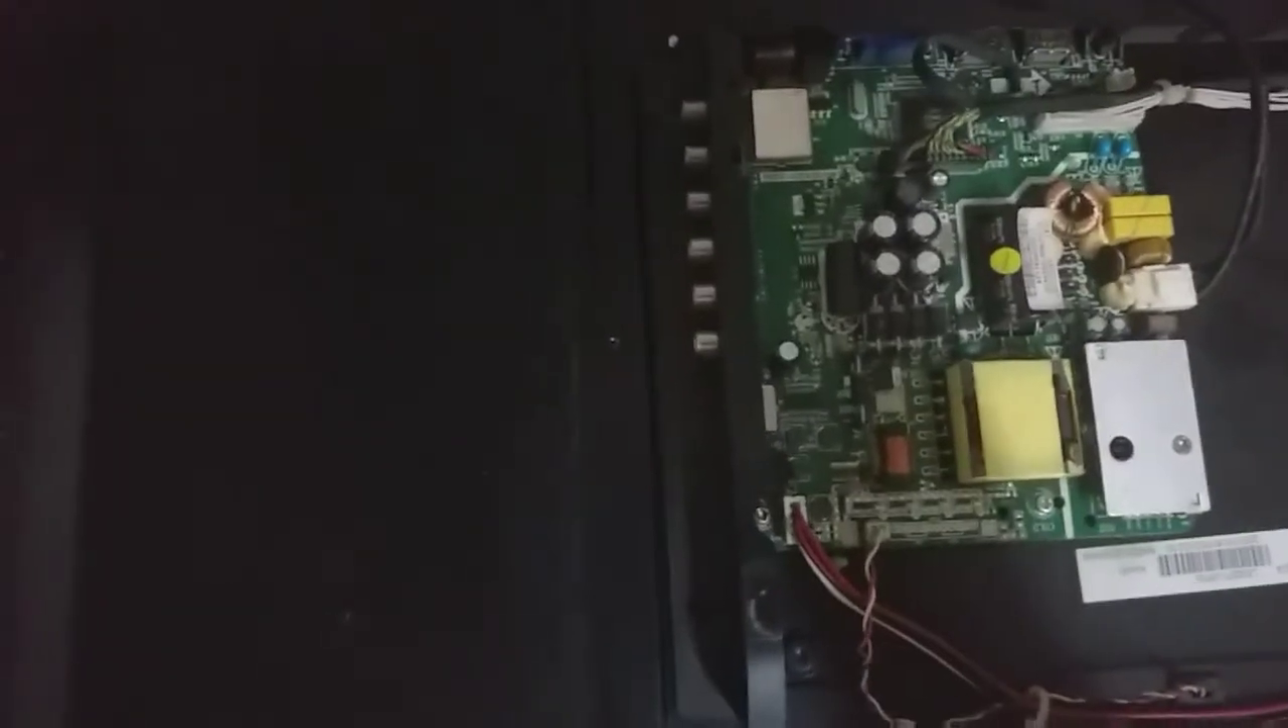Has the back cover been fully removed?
Yes.